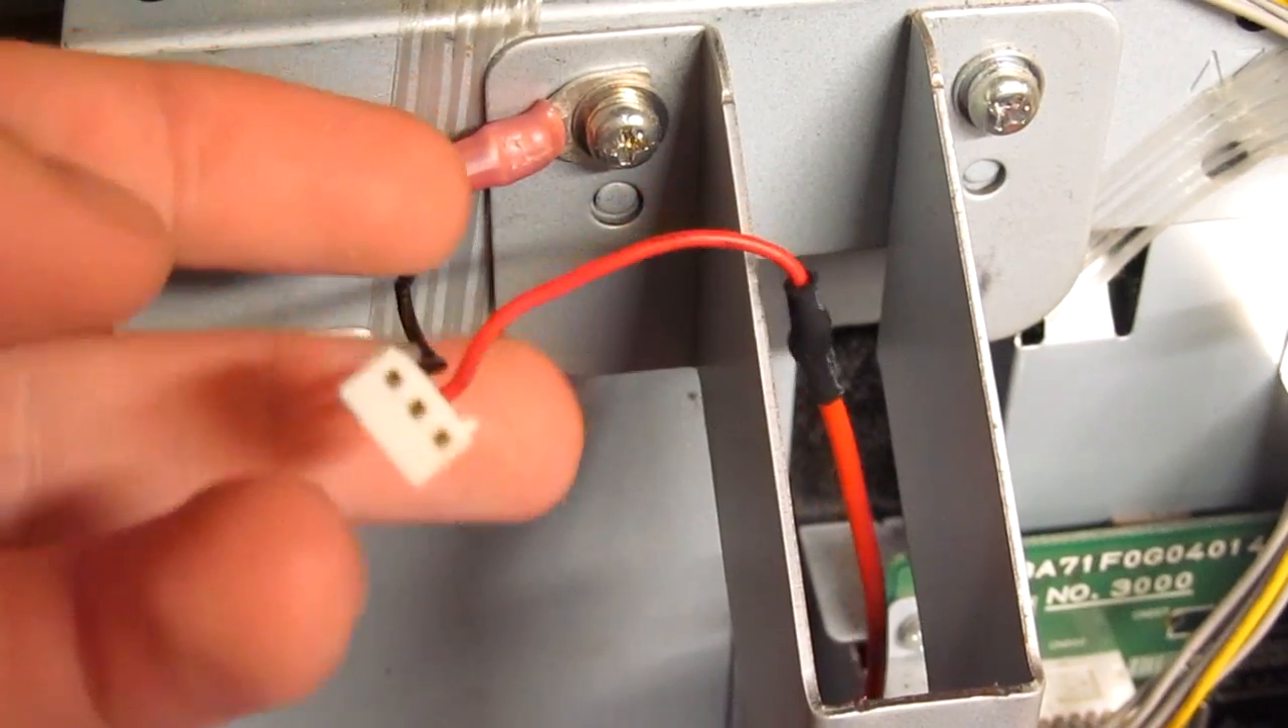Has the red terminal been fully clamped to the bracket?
Yes.